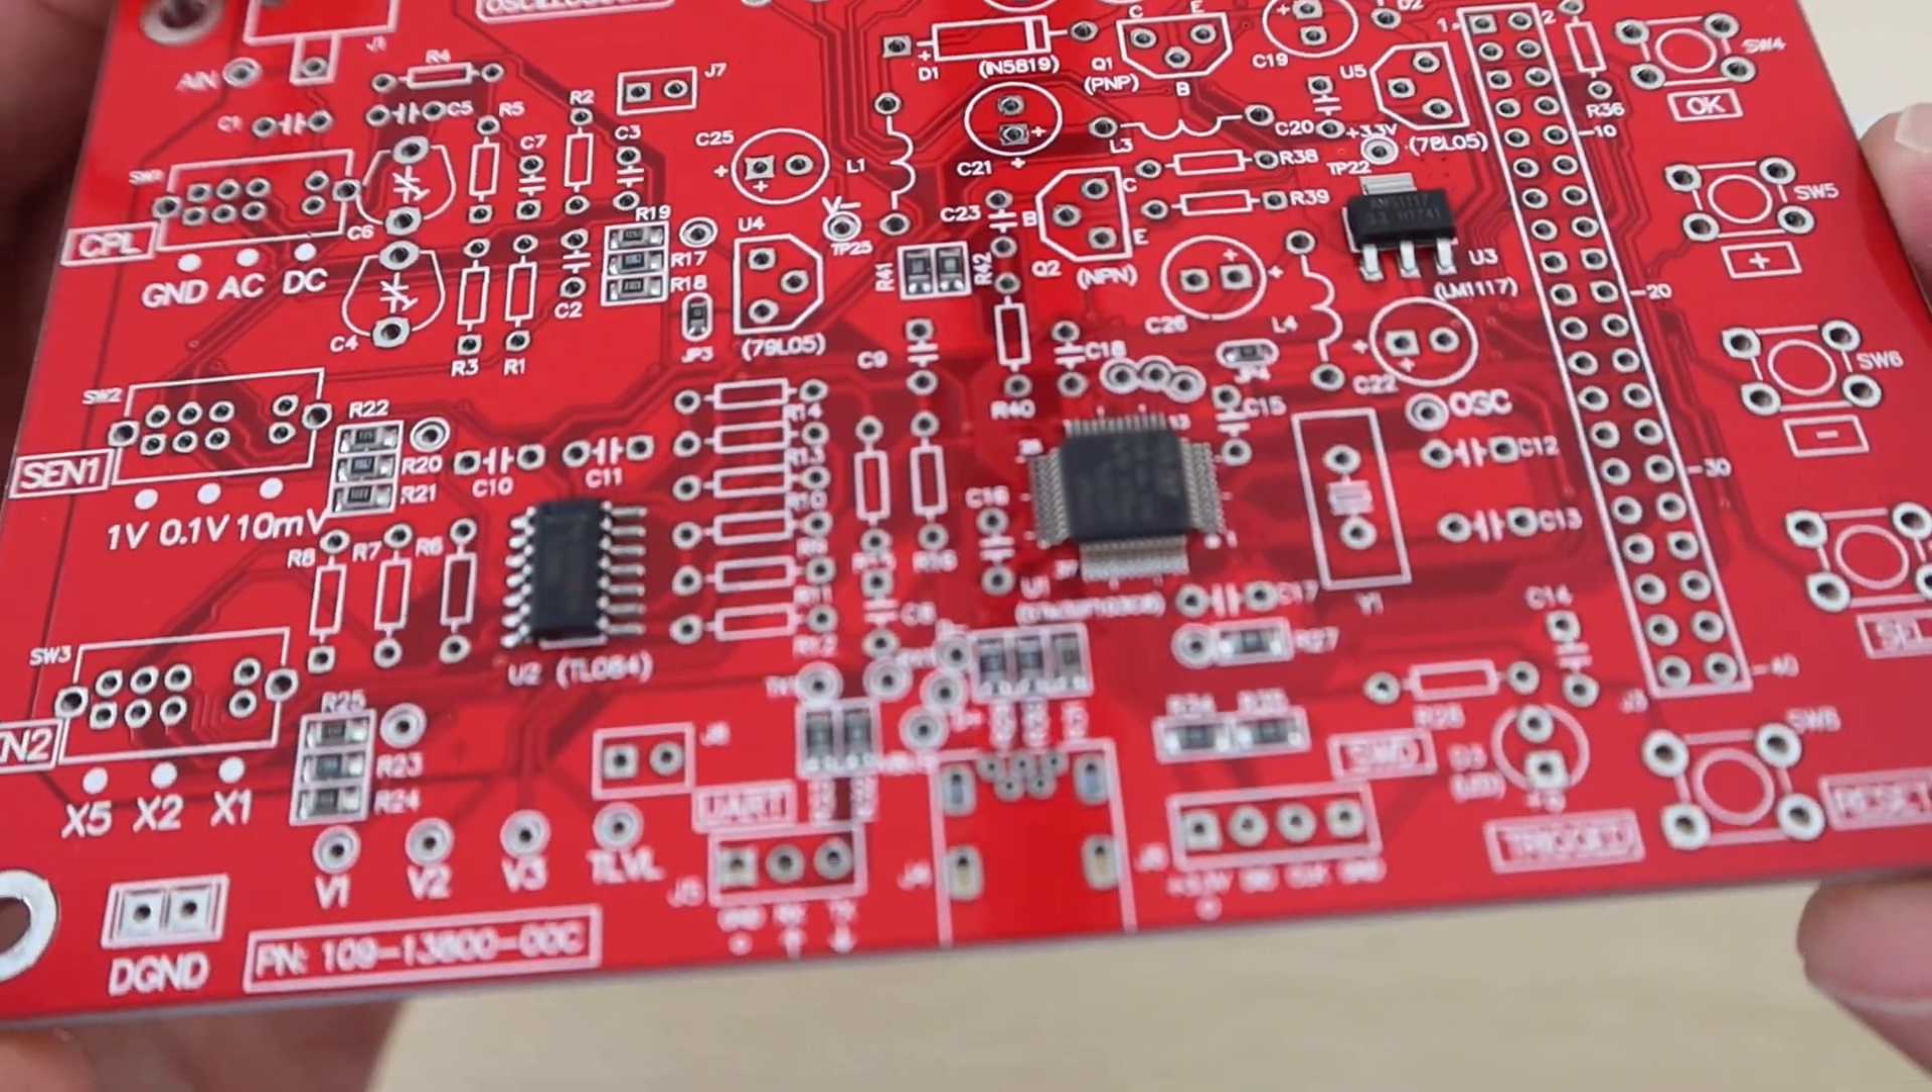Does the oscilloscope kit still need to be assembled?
Yes.